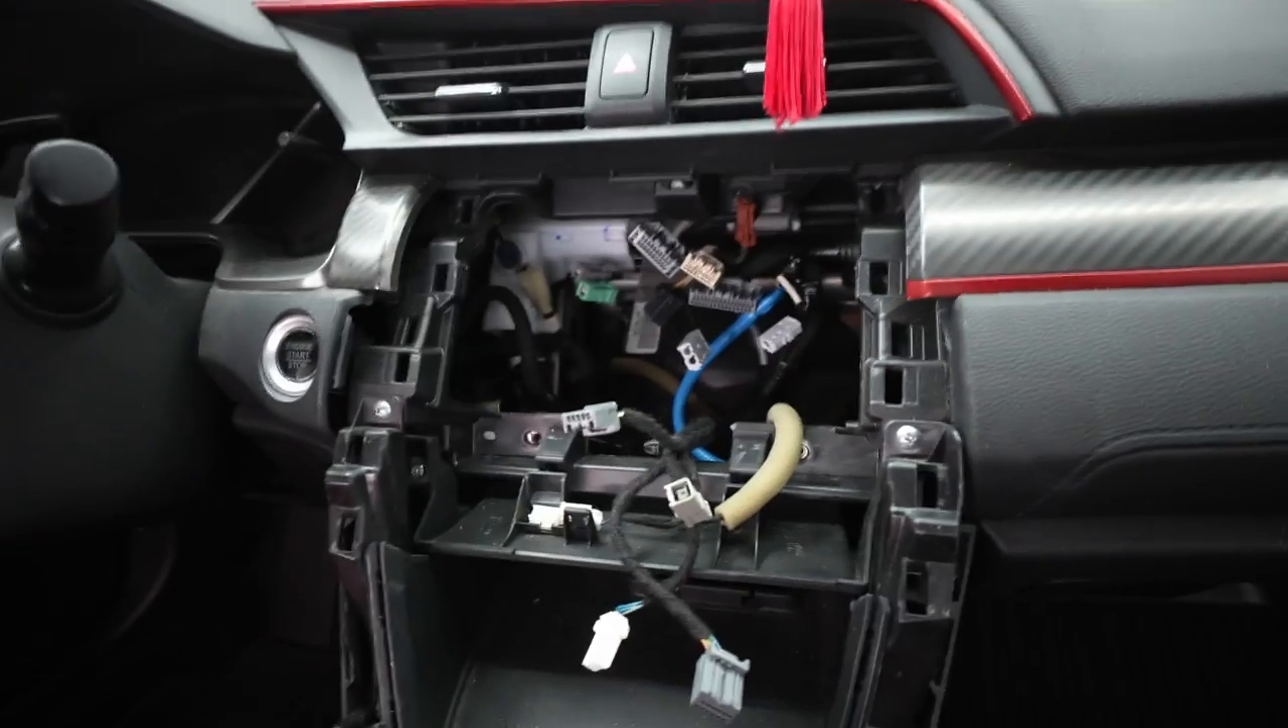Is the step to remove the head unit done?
Yes.